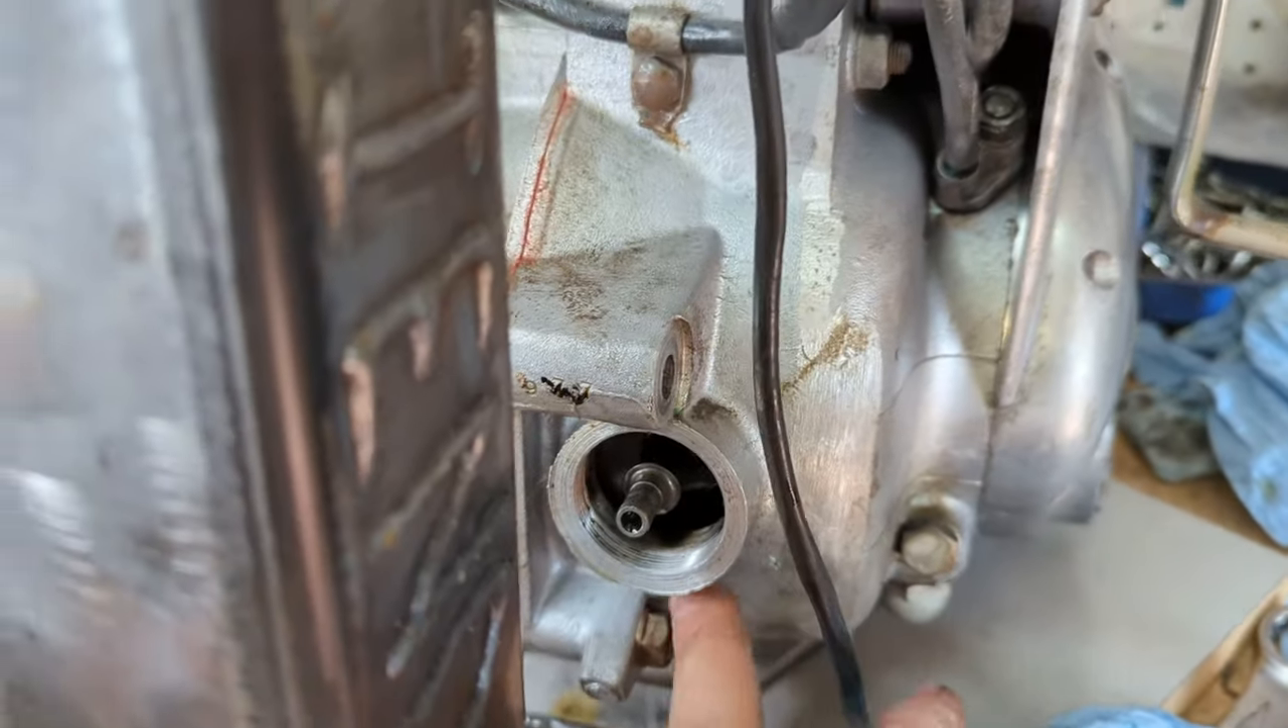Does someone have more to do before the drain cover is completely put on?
Yes.